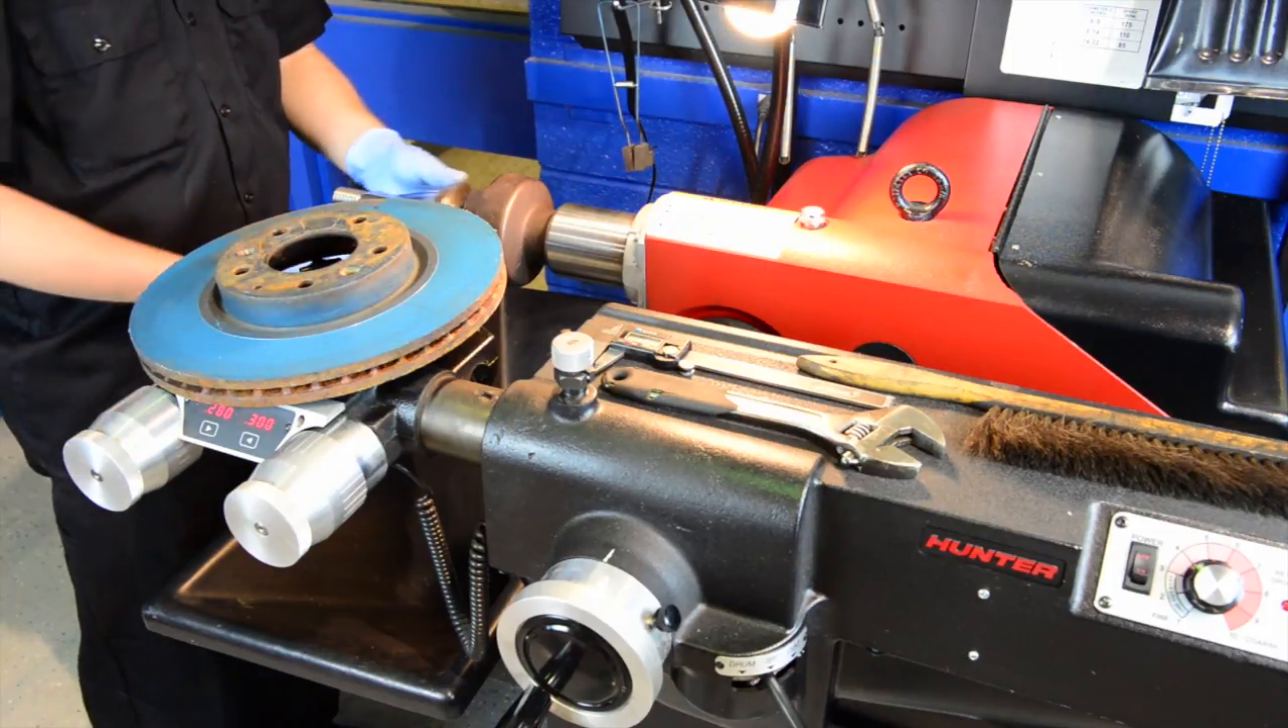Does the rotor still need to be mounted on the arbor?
Yes.